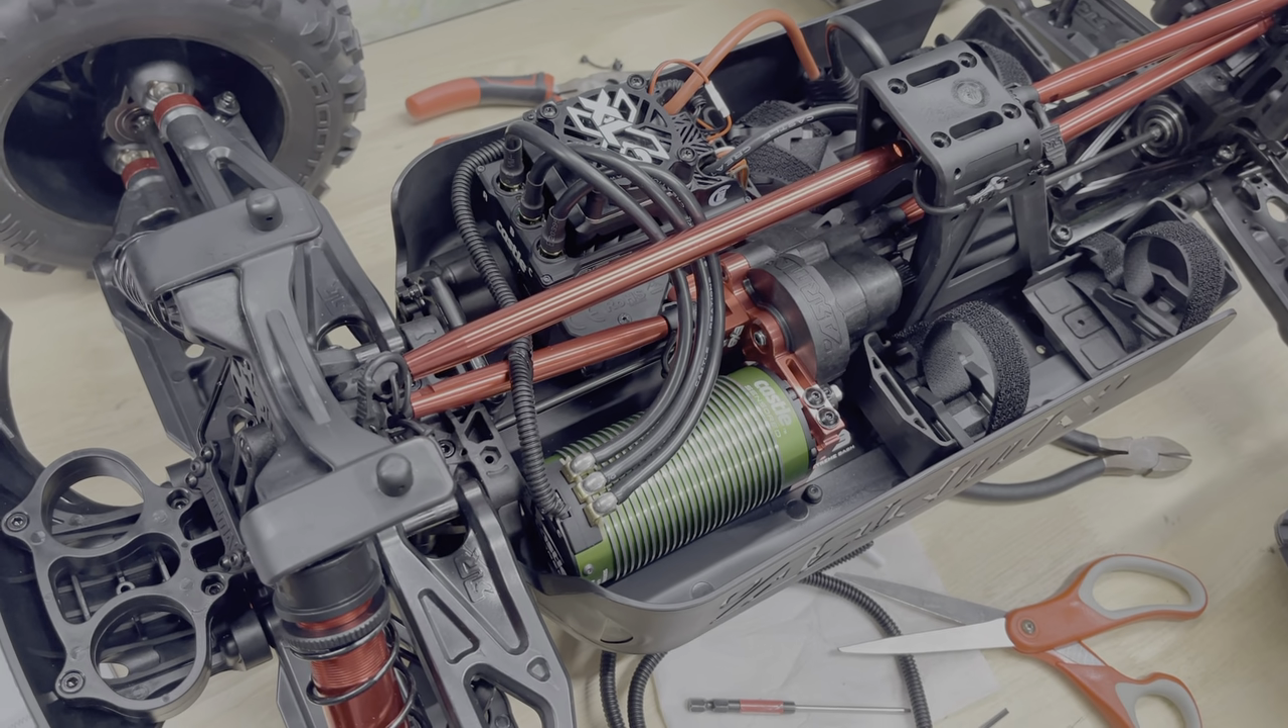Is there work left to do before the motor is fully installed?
No.